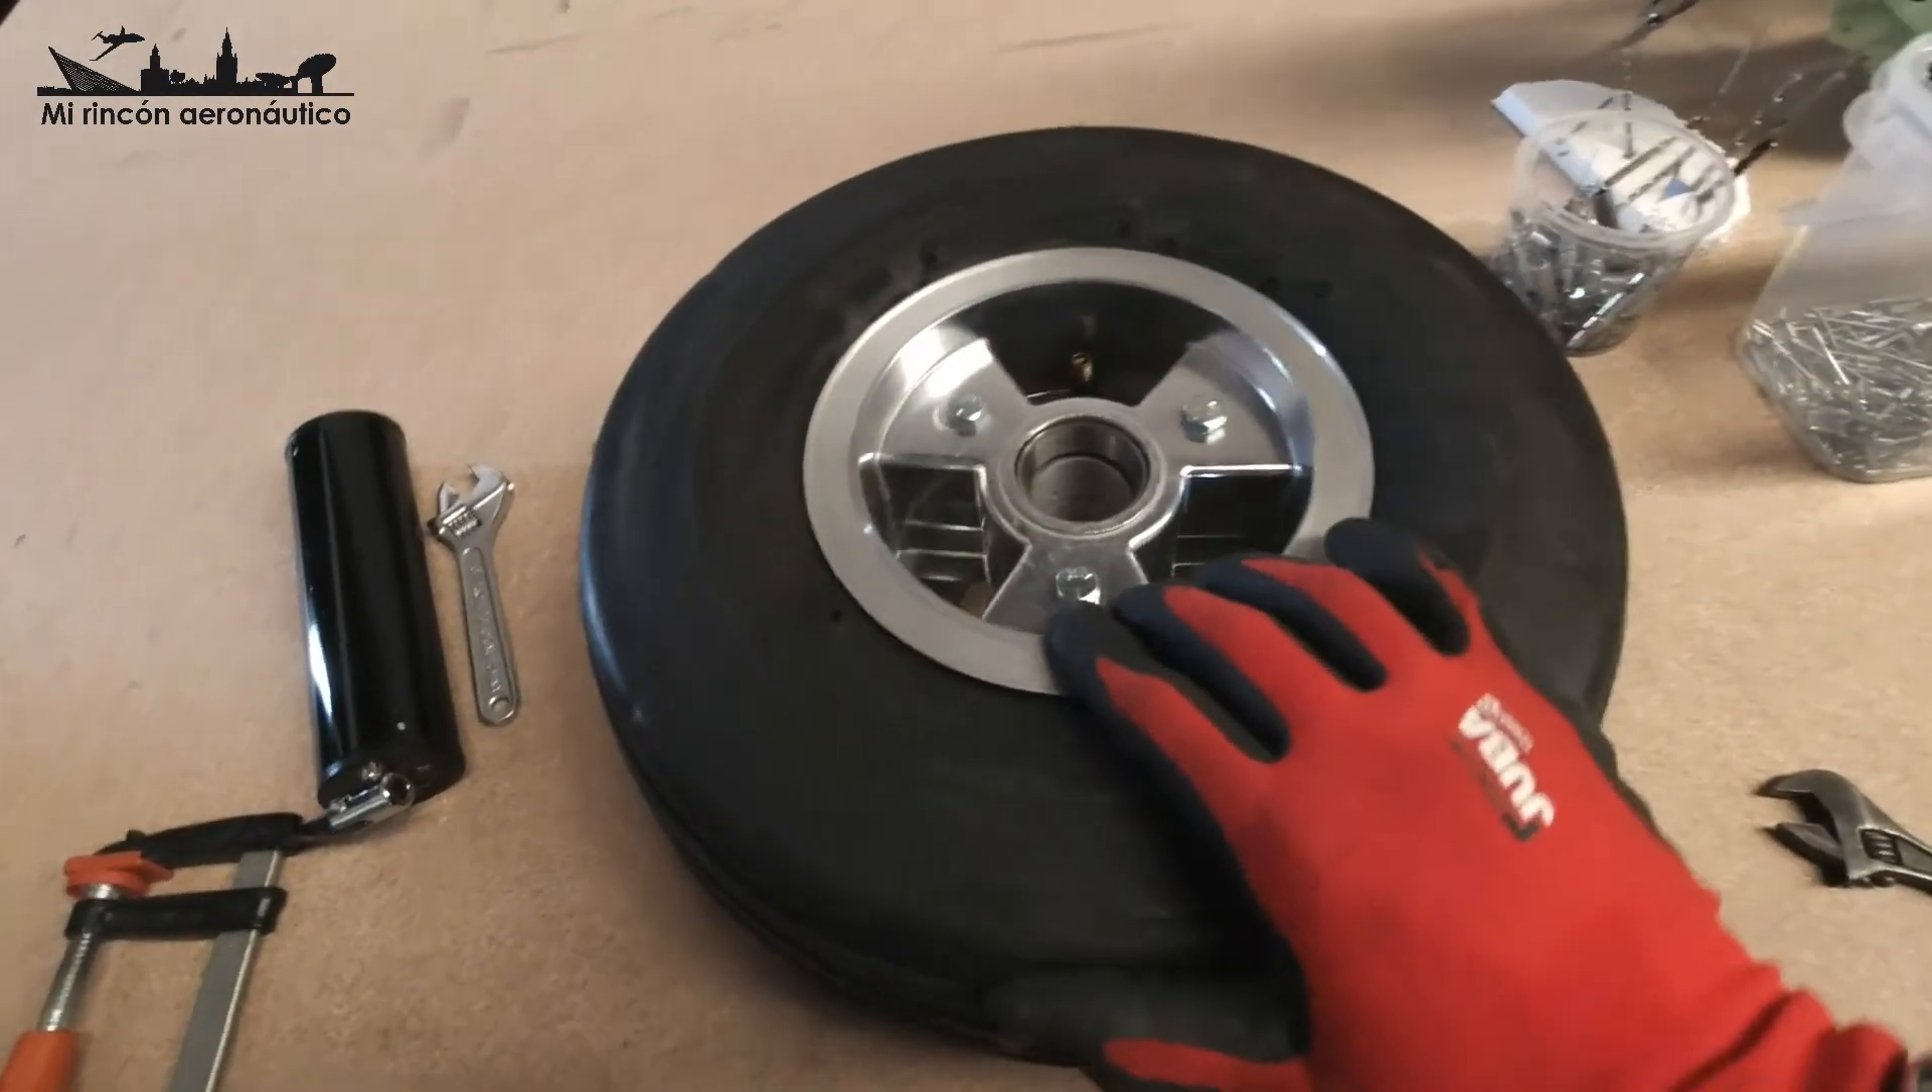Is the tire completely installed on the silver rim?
Yes.